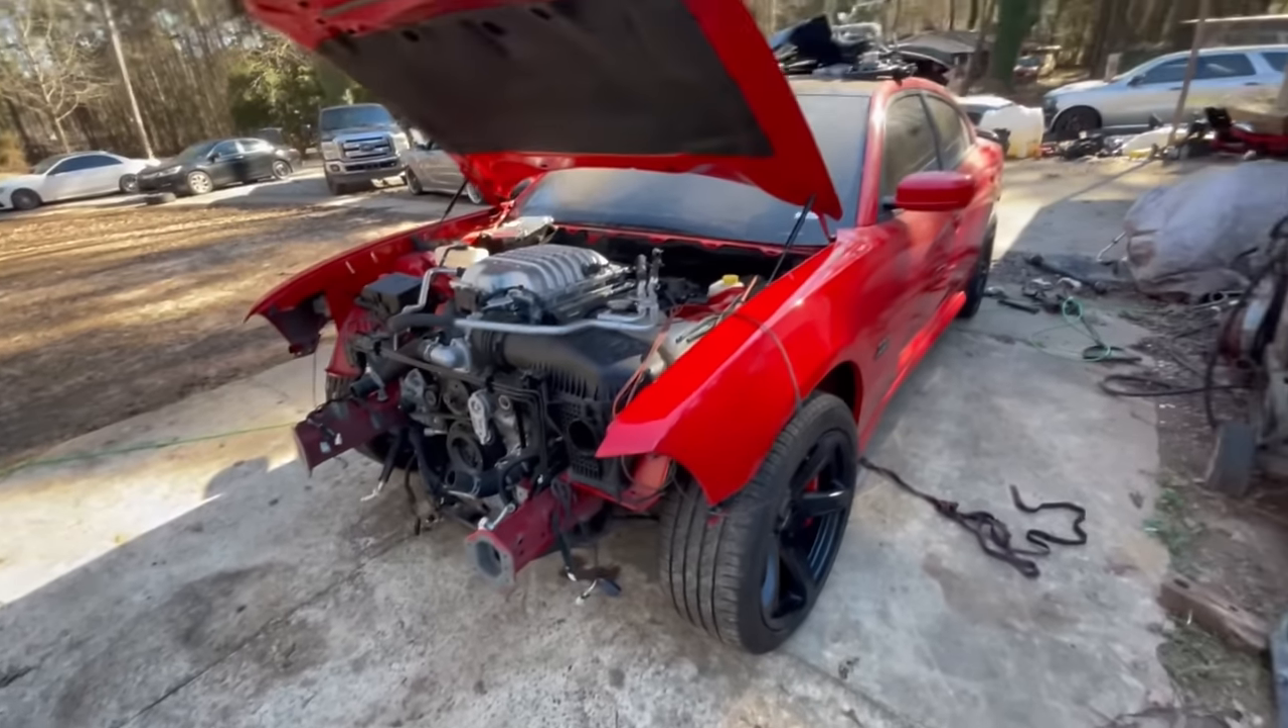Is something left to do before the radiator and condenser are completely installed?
Yes.